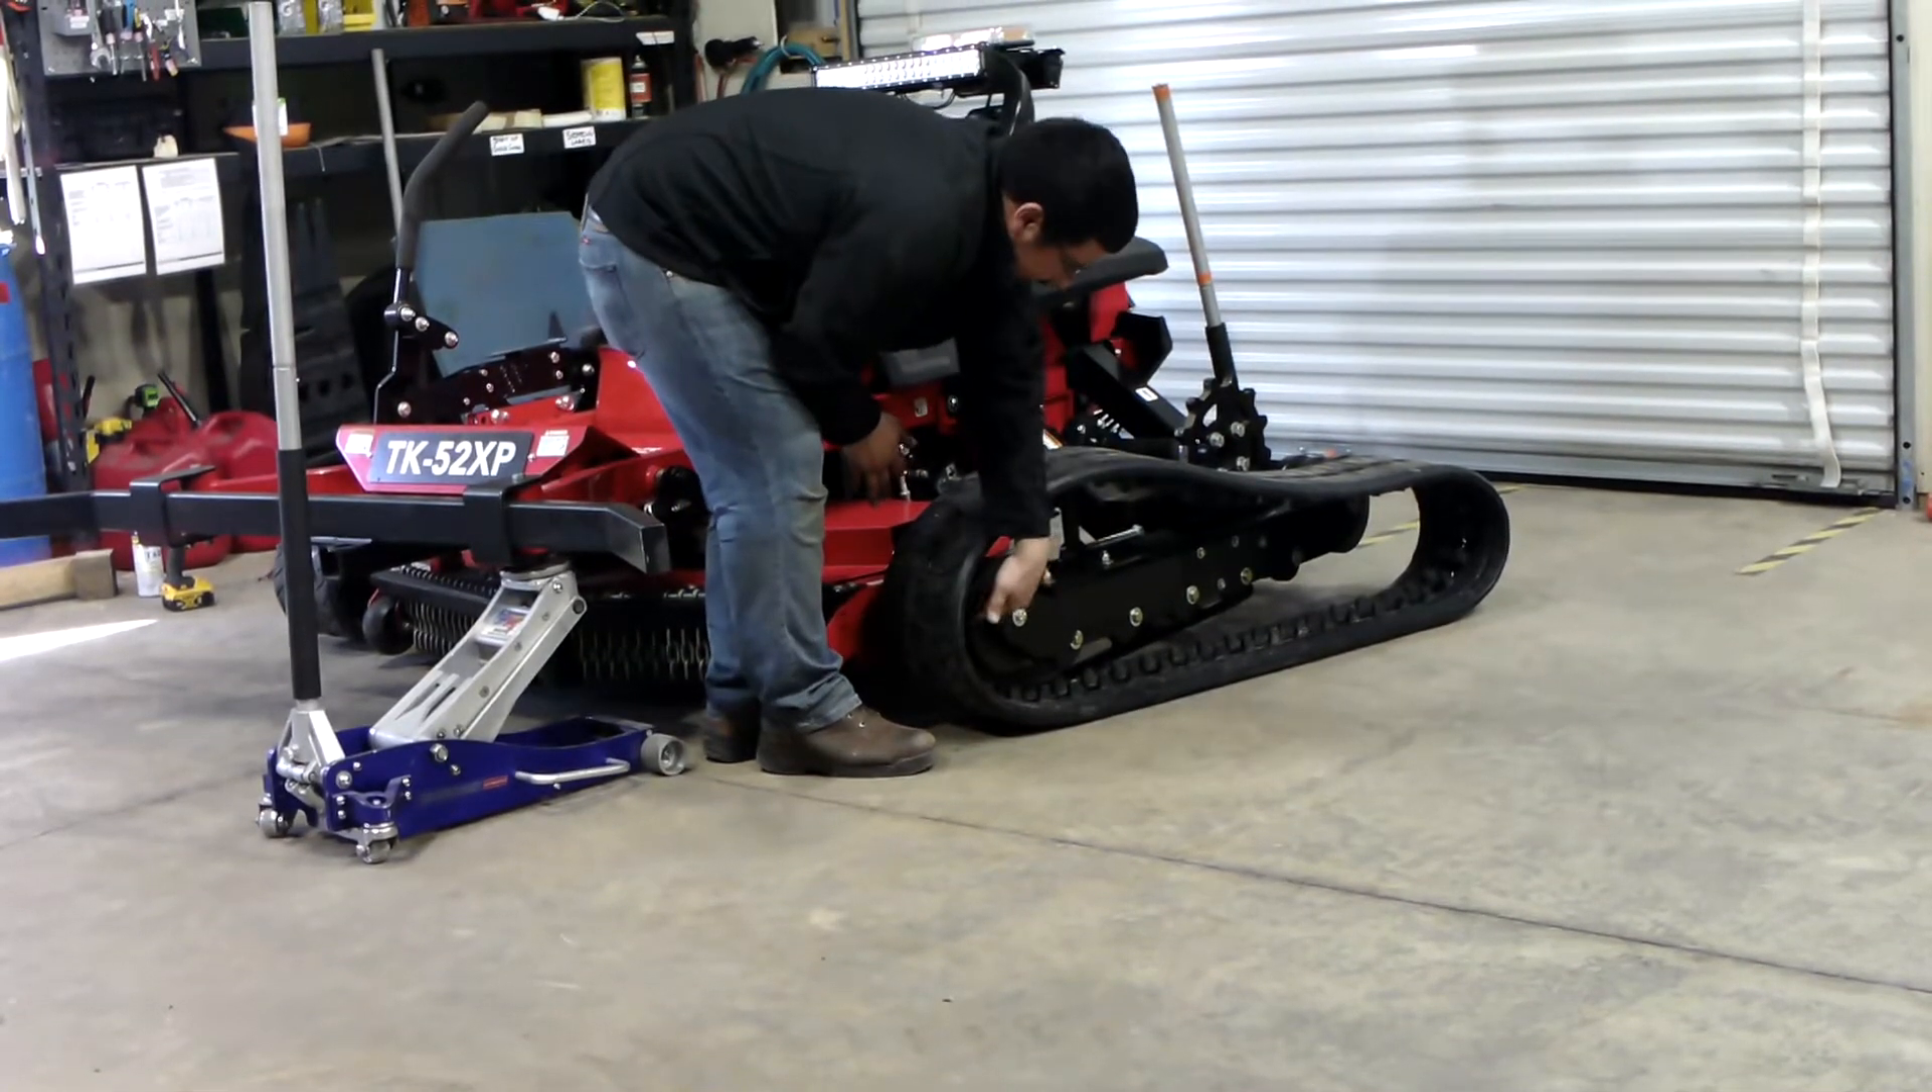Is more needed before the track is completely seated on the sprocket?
Yes.